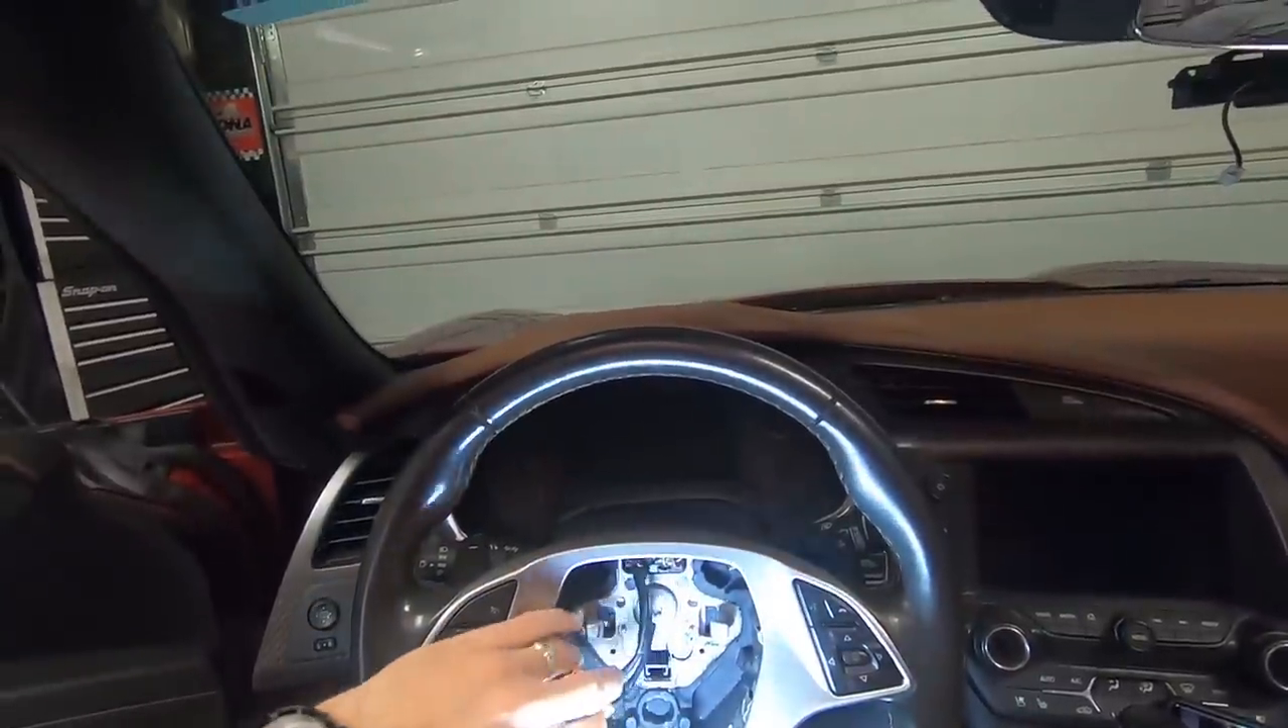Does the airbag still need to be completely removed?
No.